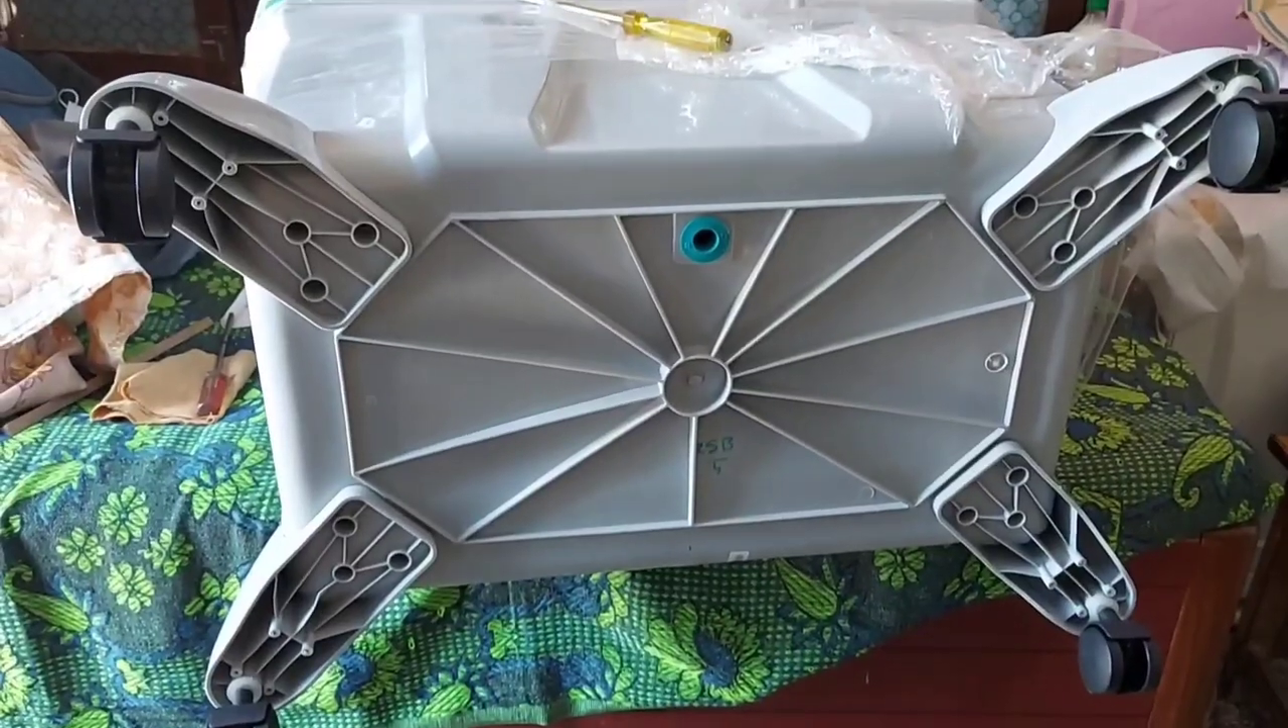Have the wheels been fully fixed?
Yes.